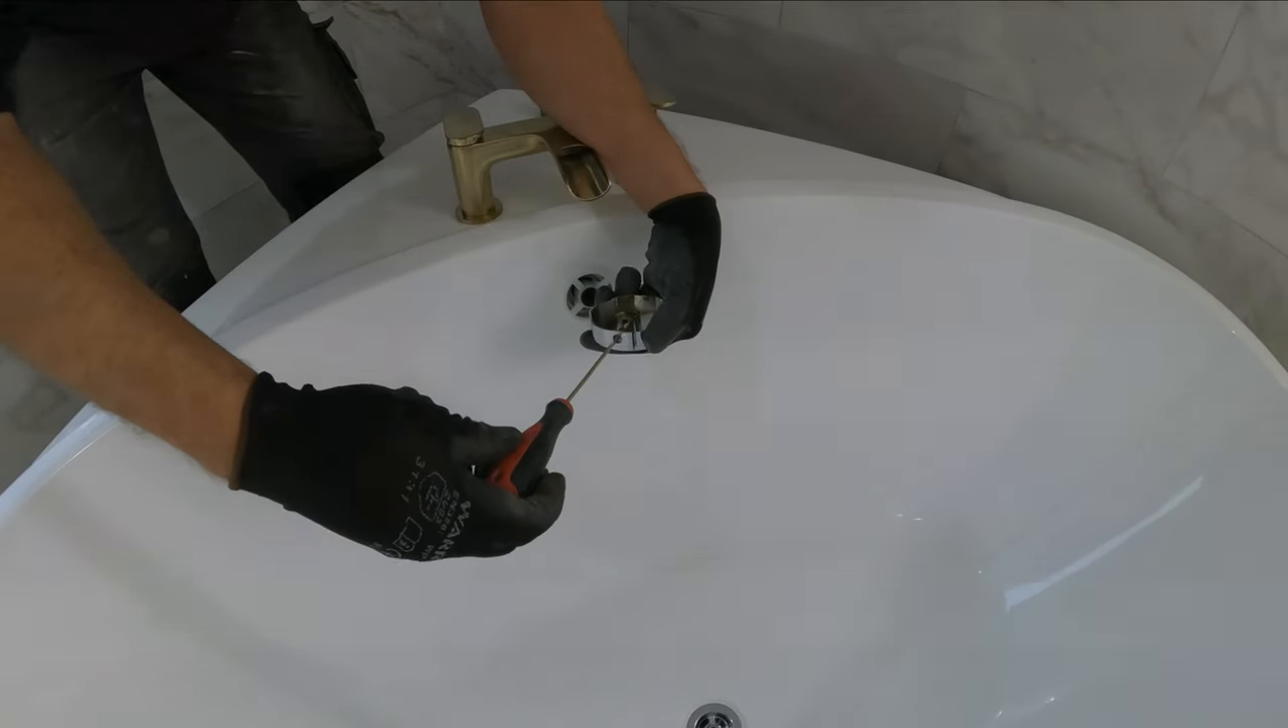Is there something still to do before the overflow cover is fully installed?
Yes.